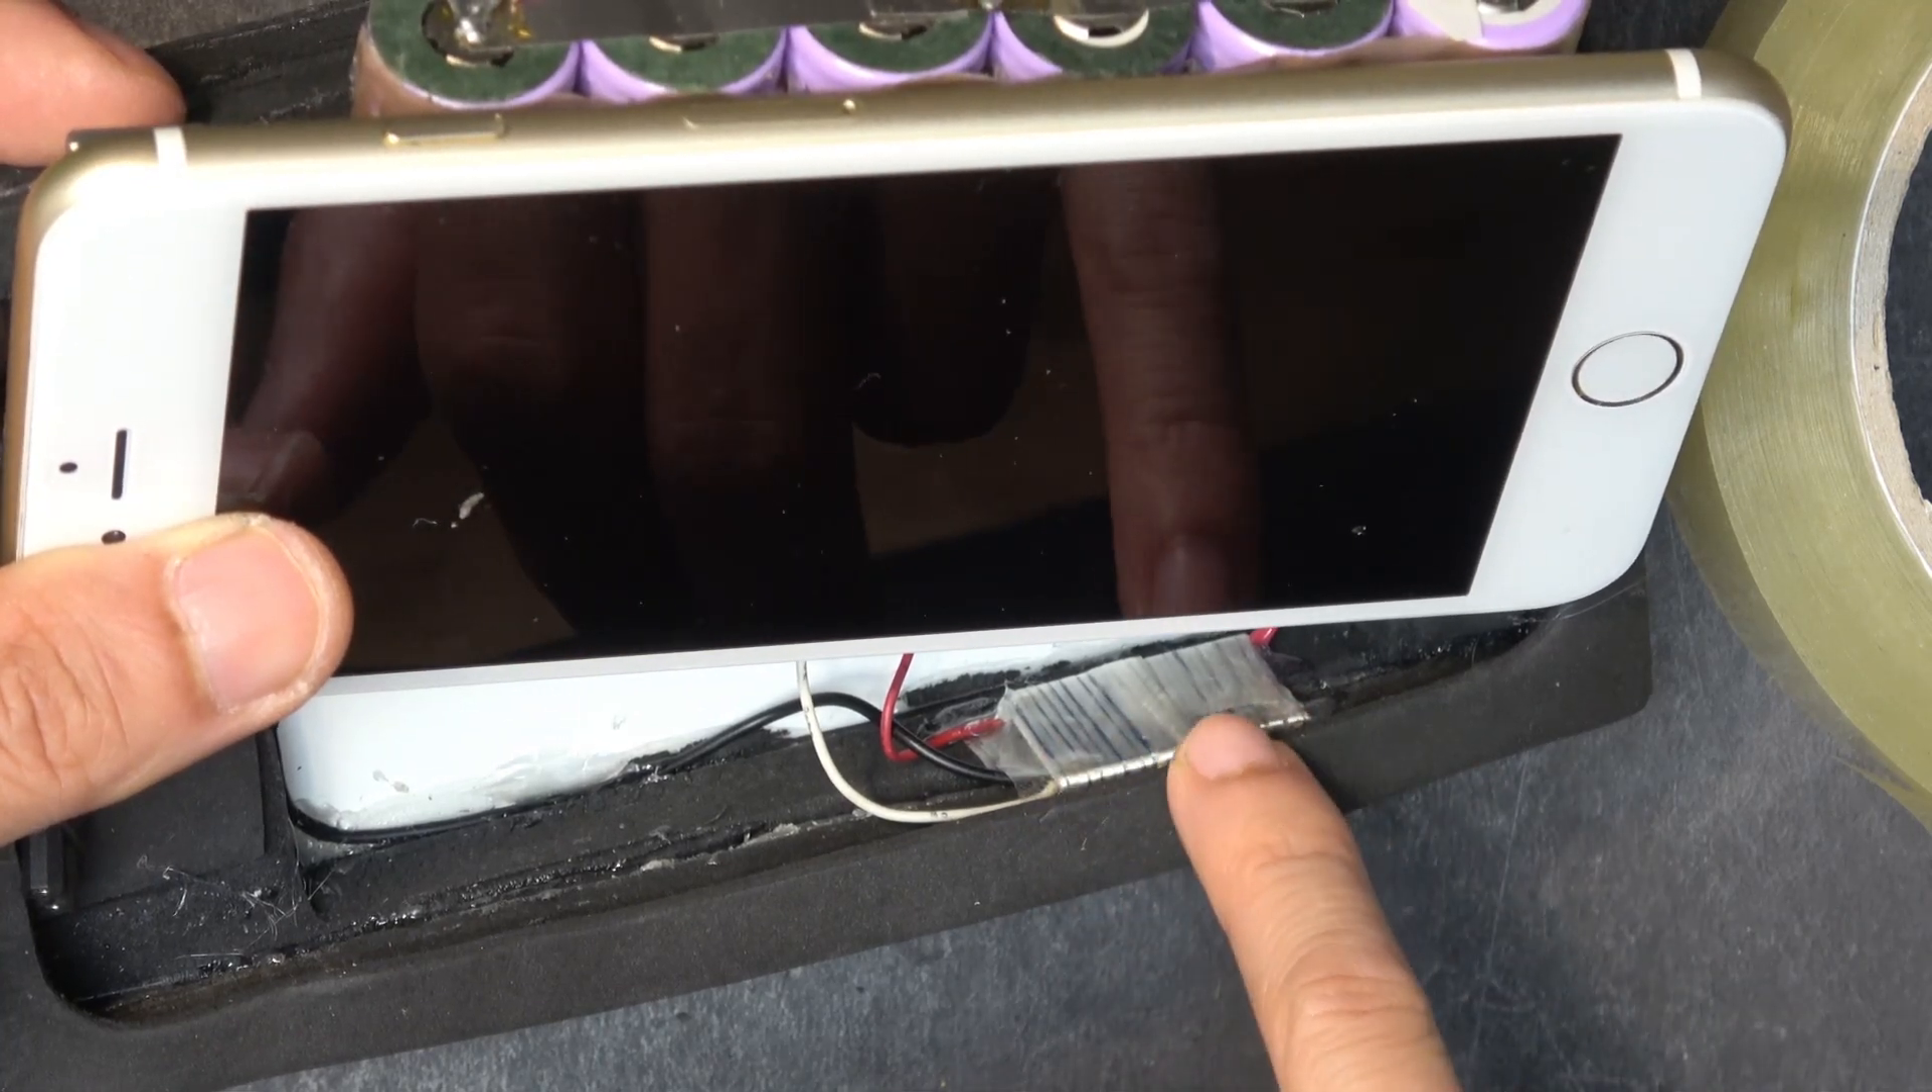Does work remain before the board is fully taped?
No.